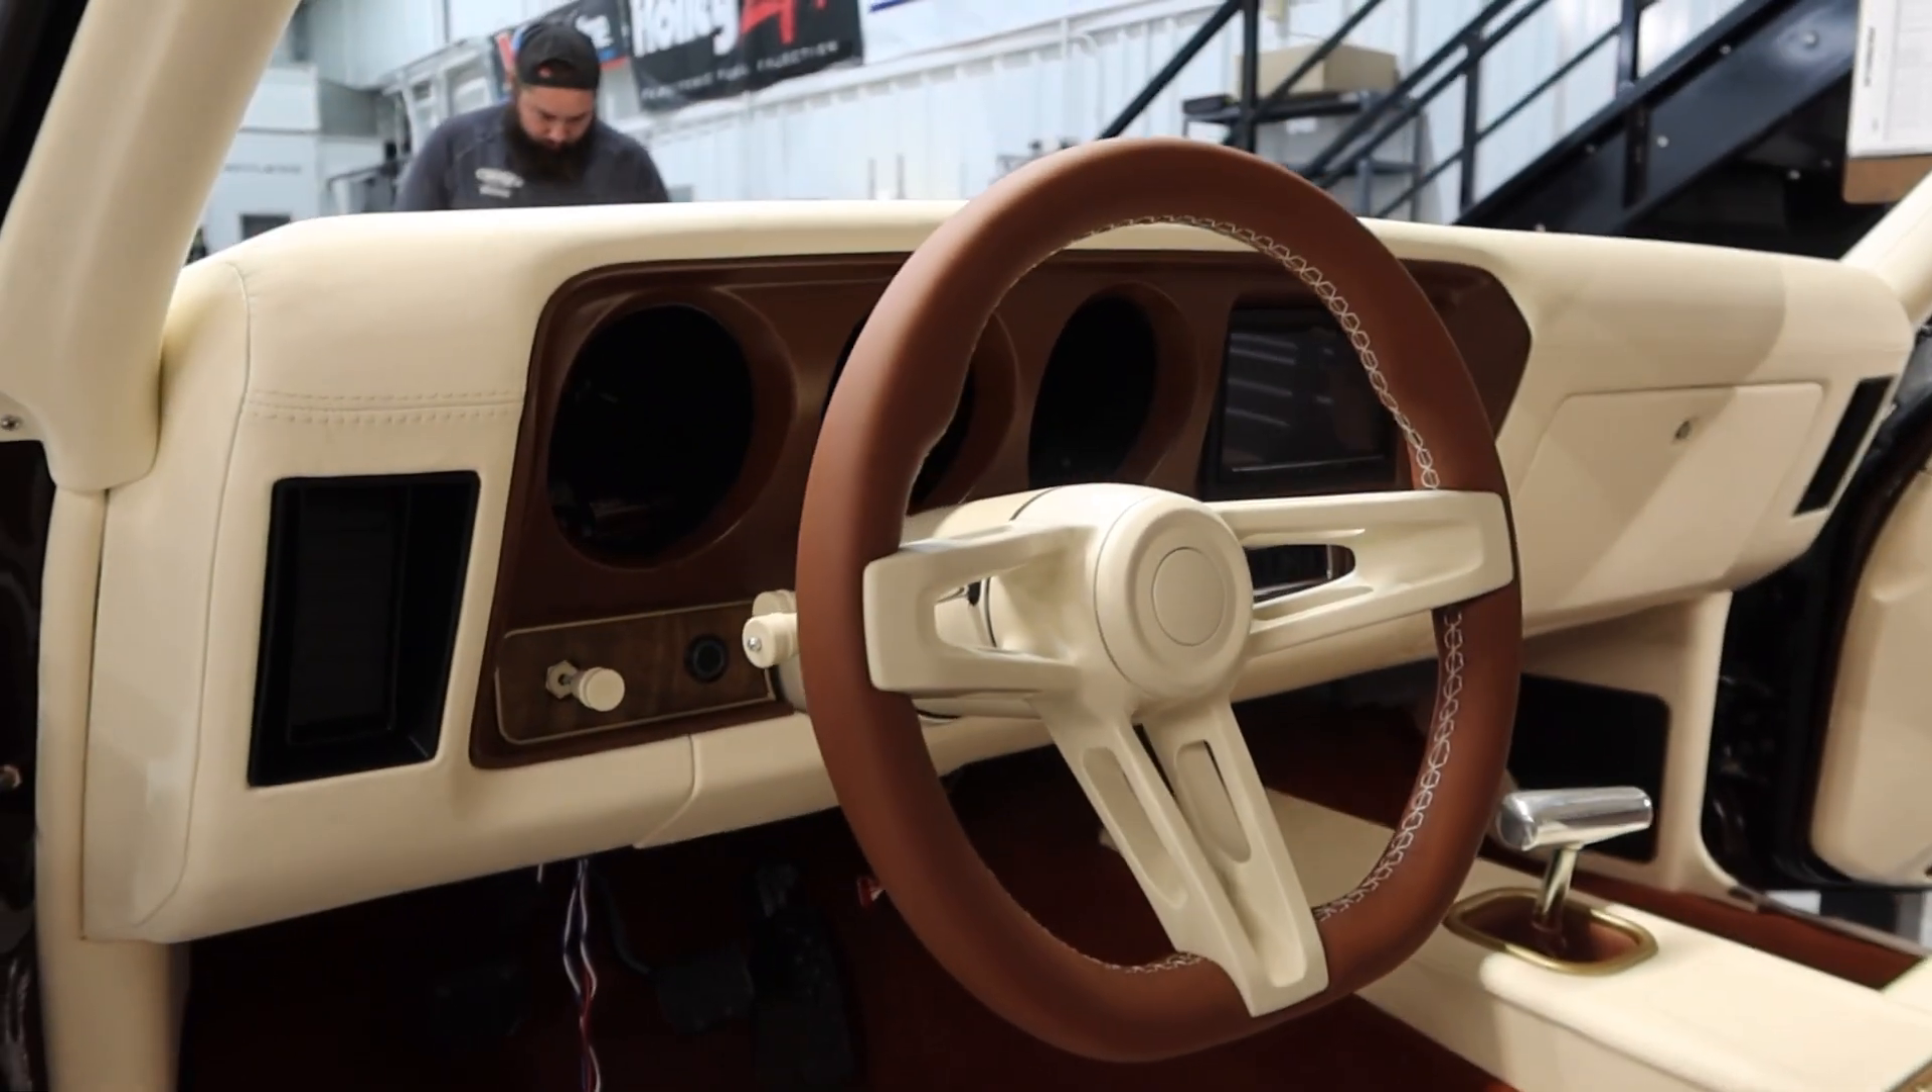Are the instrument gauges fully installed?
No.